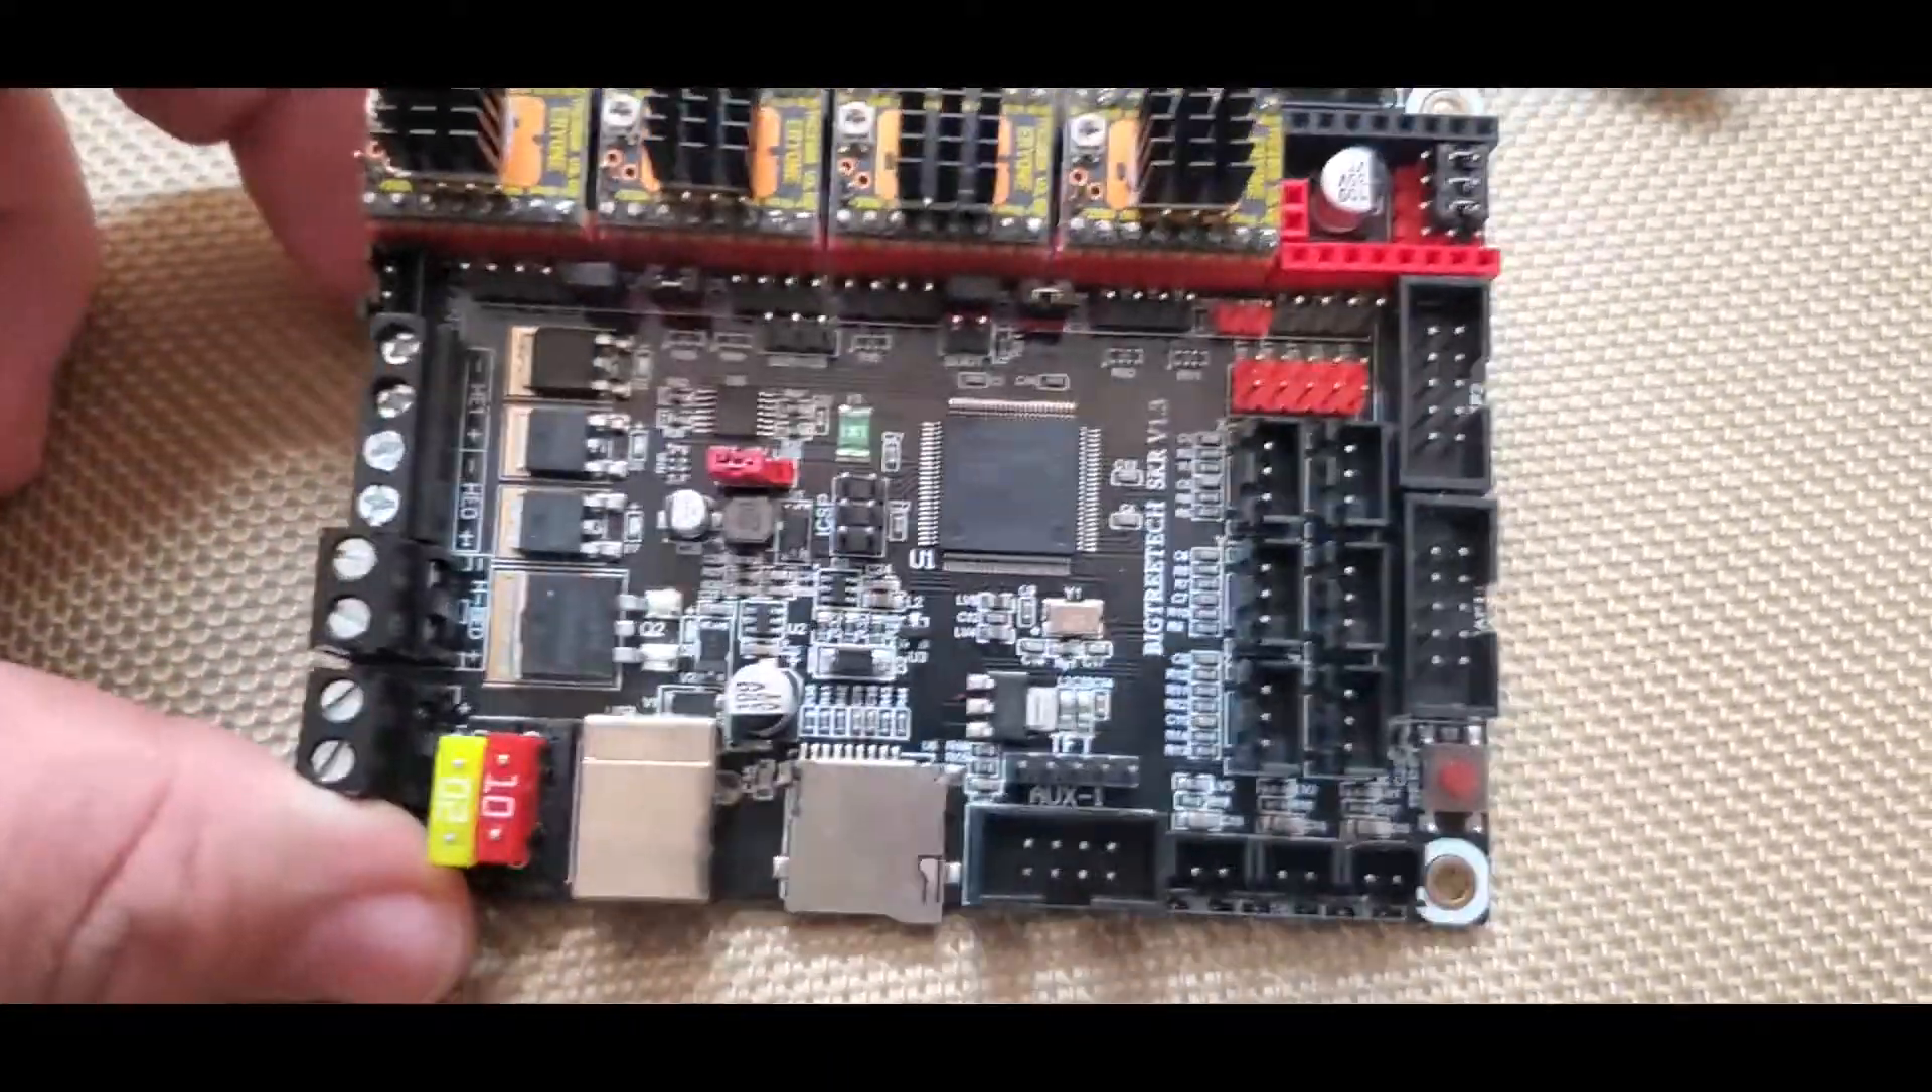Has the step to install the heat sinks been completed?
Yes.